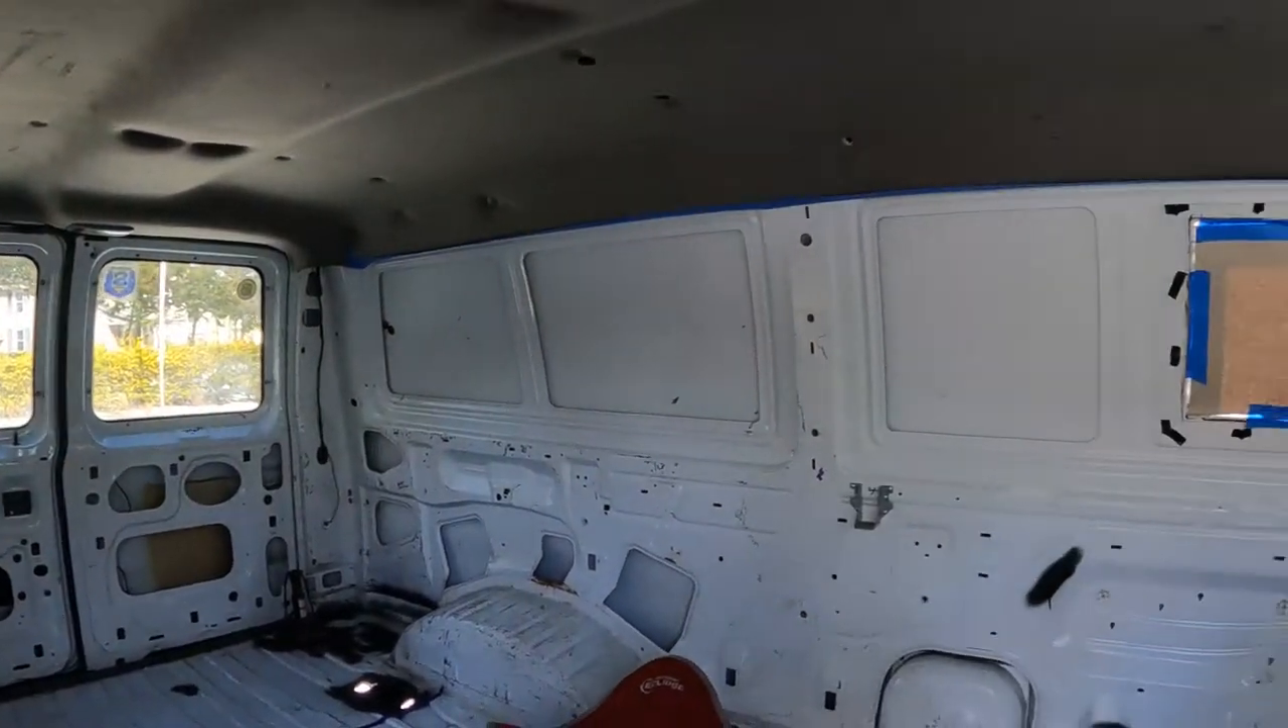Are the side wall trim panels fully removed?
Yes.